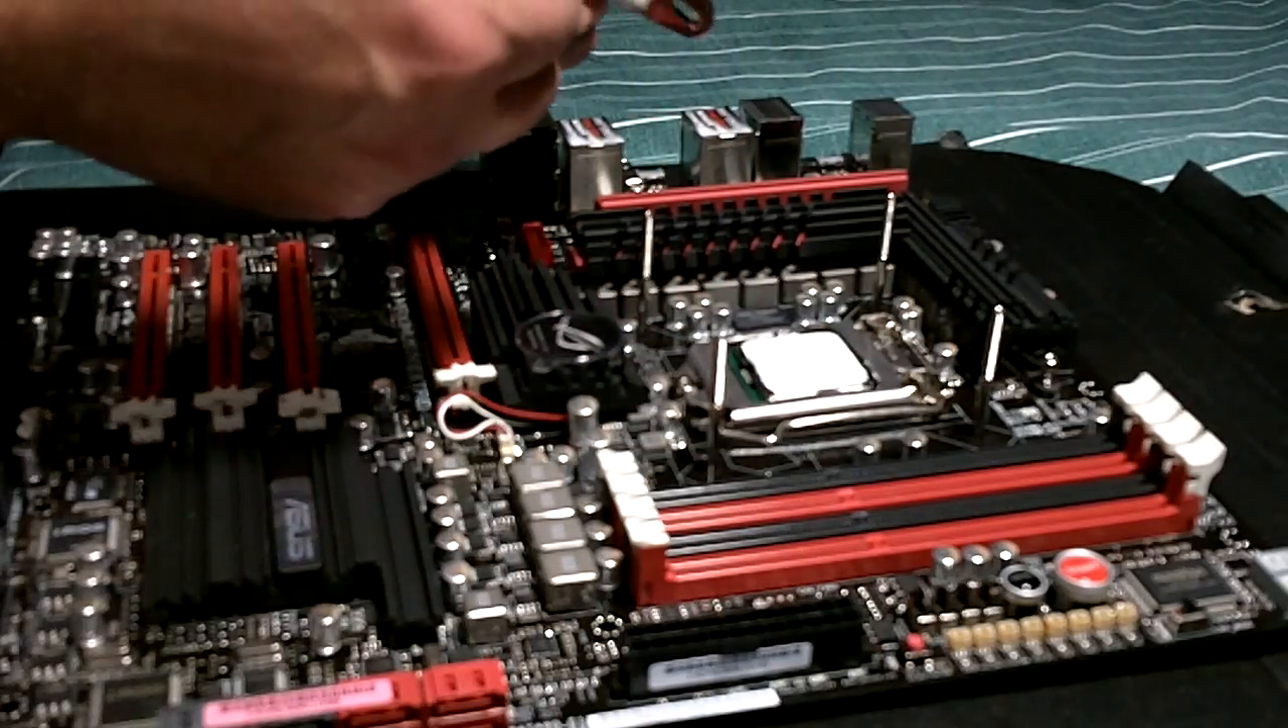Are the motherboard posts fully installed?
Yes.